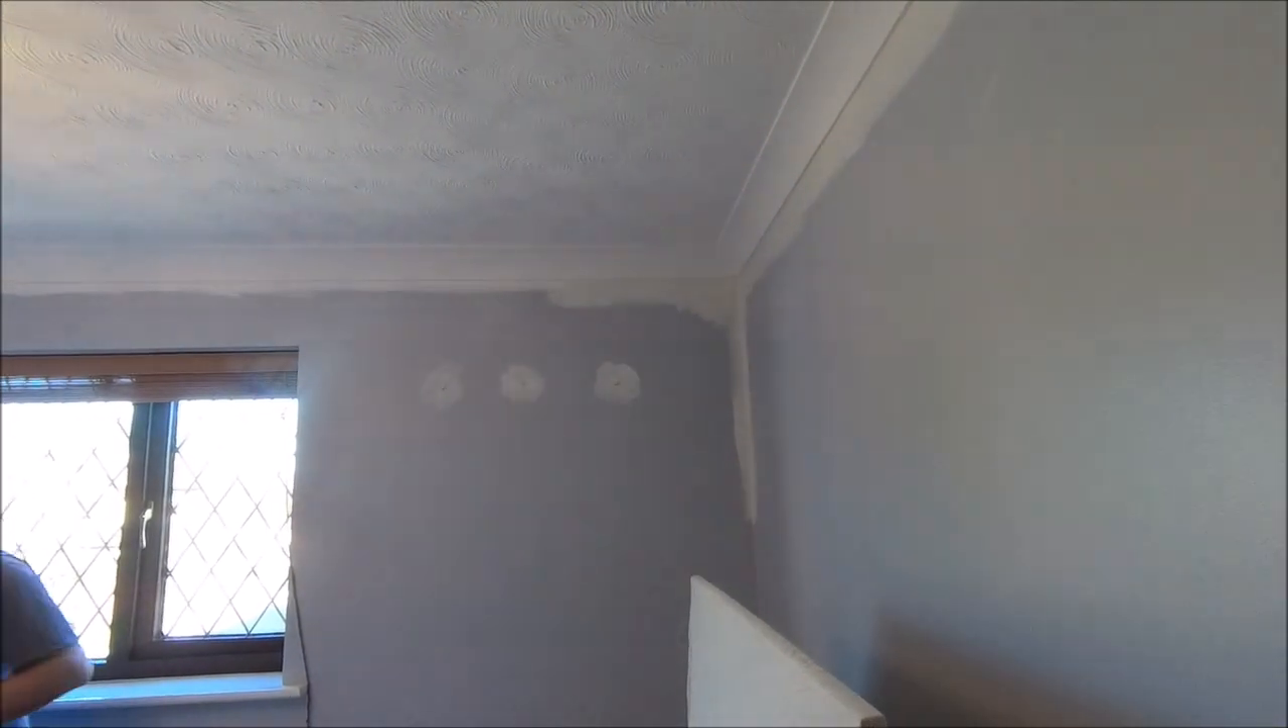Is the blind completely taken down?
No.